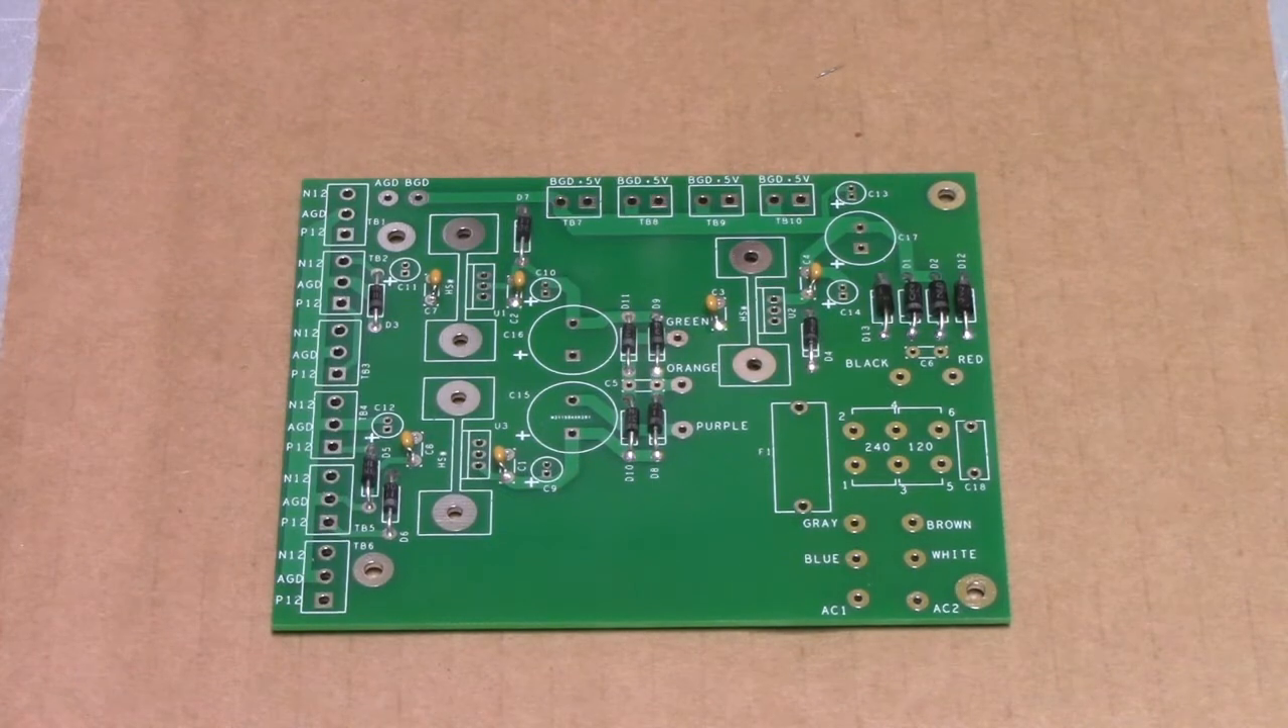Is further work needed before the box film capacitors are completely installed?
Yes.